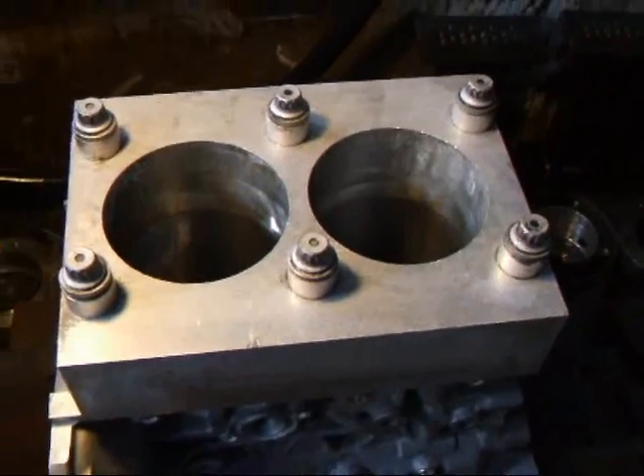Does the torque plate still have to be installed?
No.